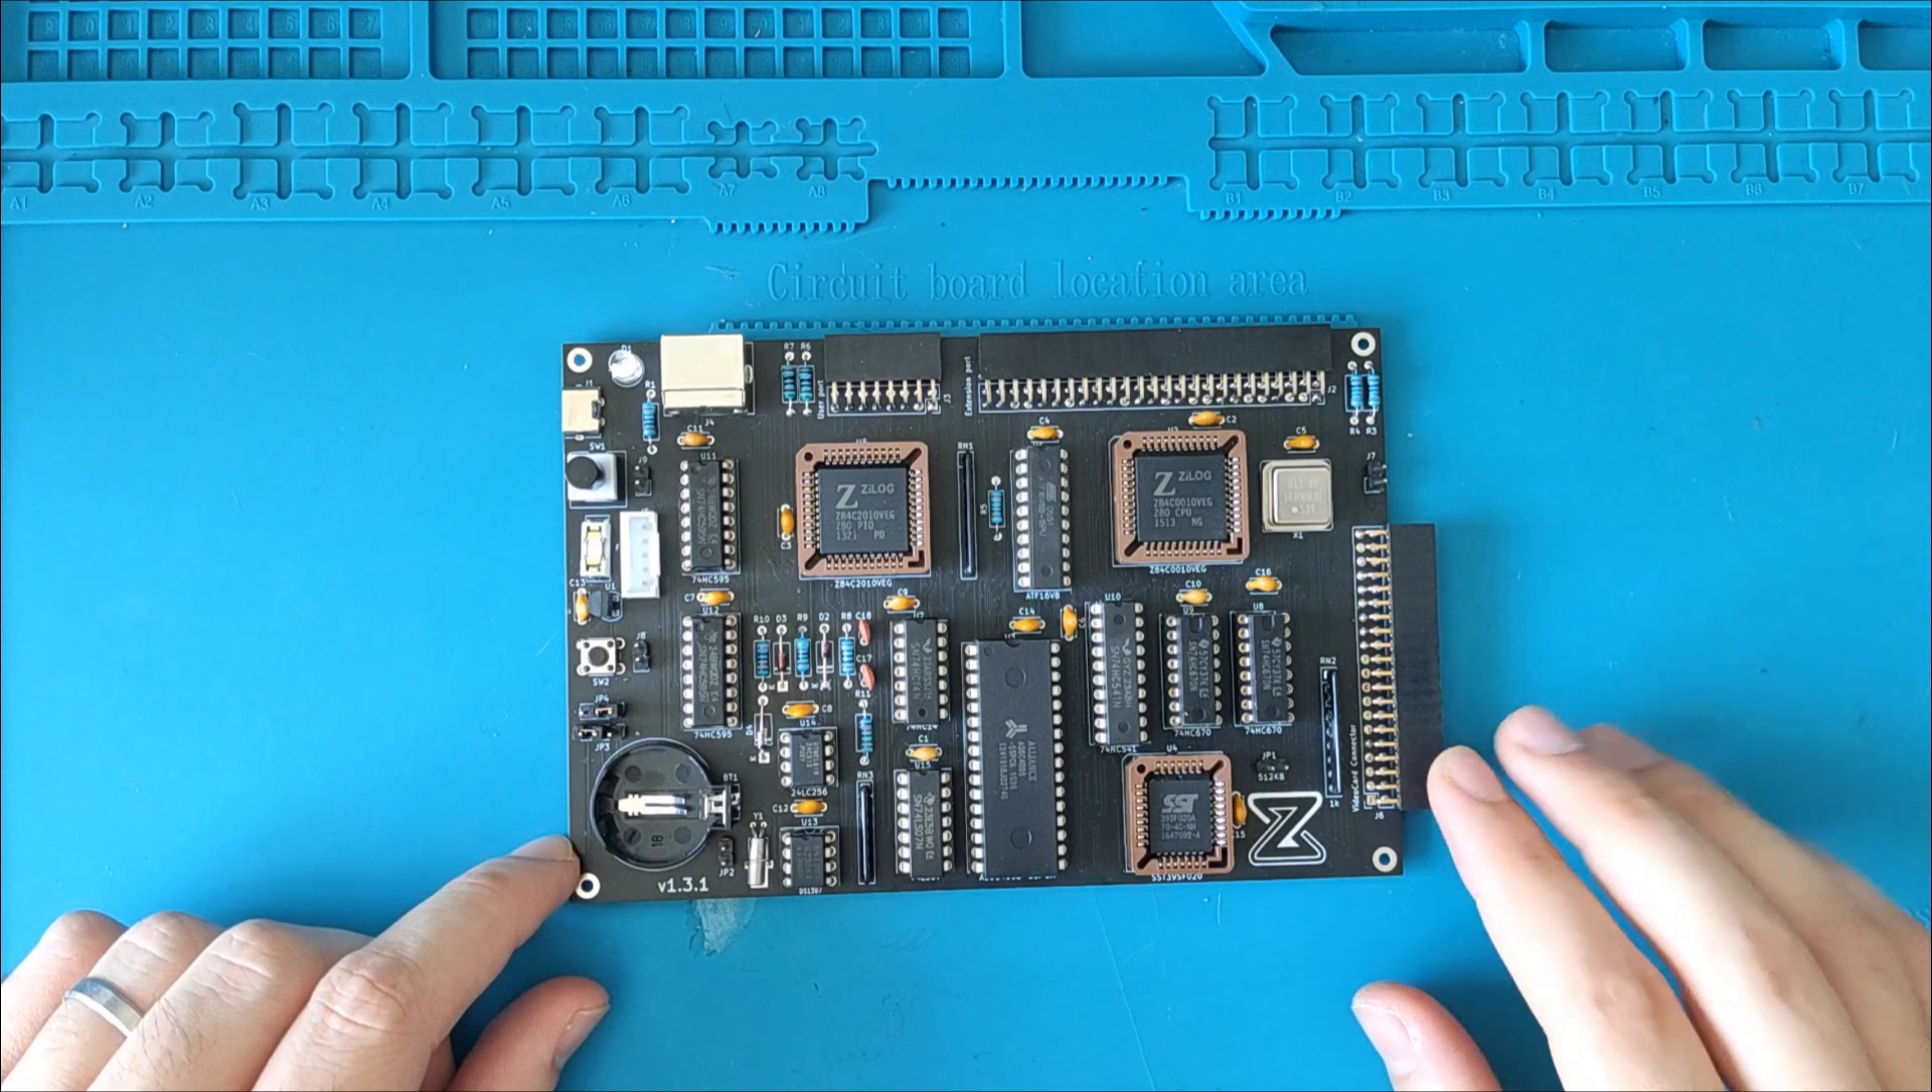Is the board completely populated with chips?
Yes.